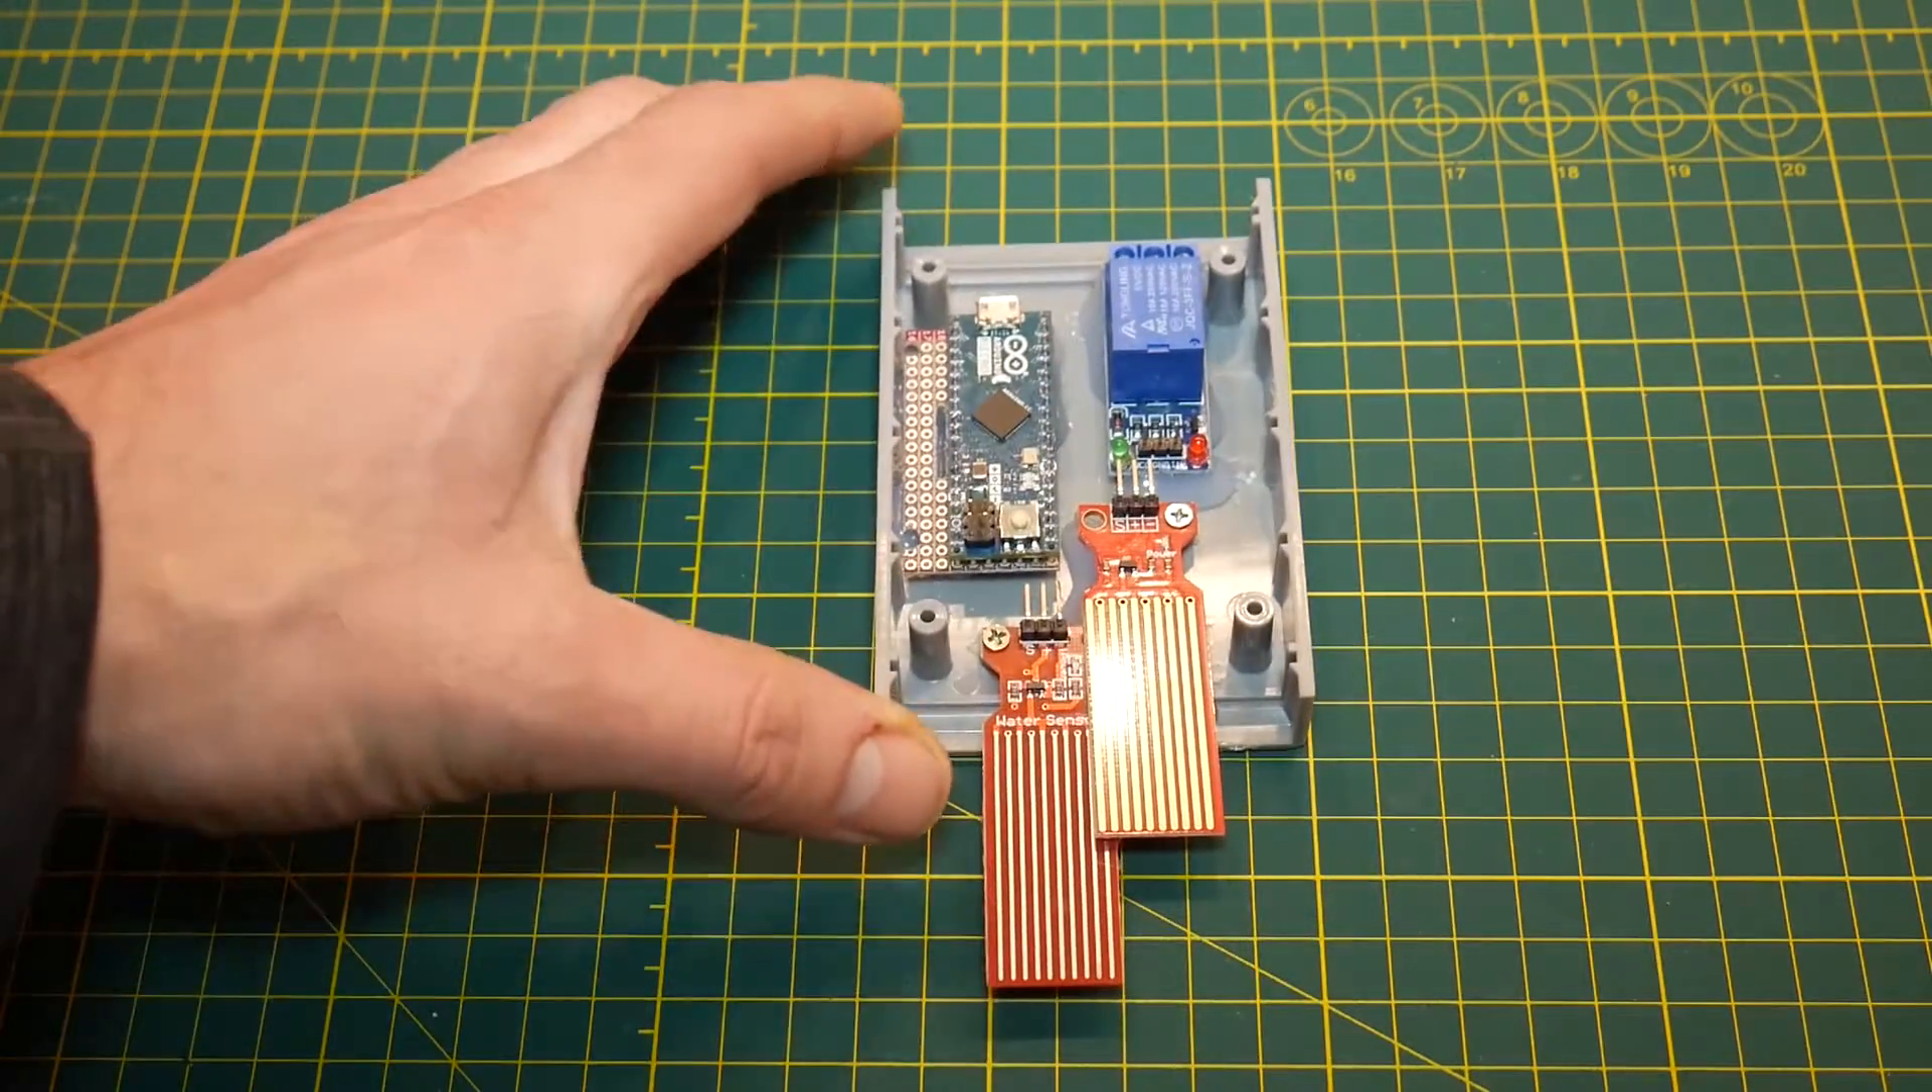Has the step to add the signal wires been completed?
No.